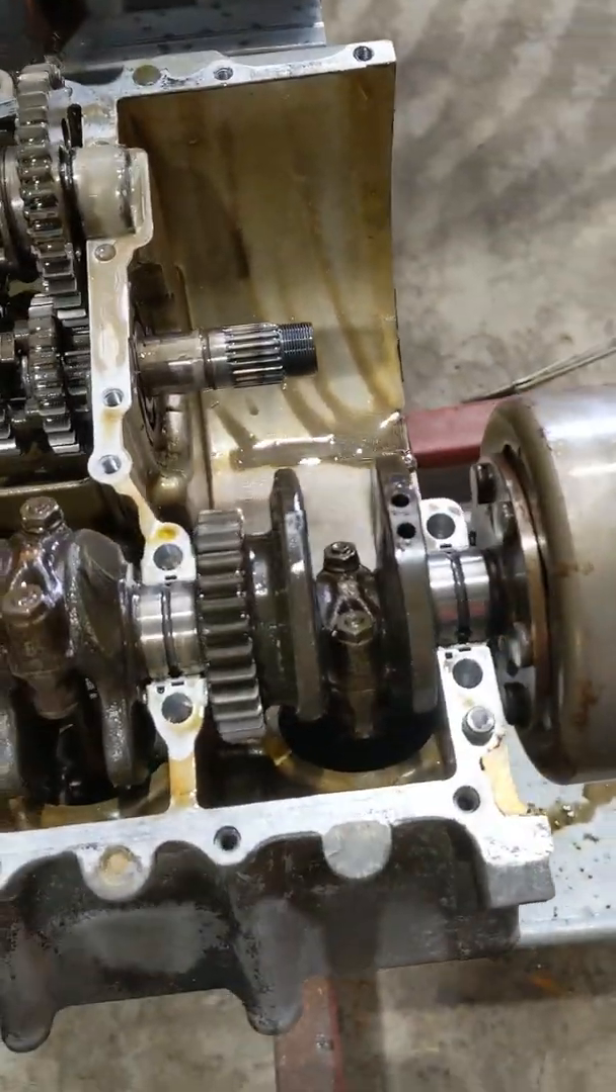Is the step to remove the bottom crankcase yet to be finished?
No.